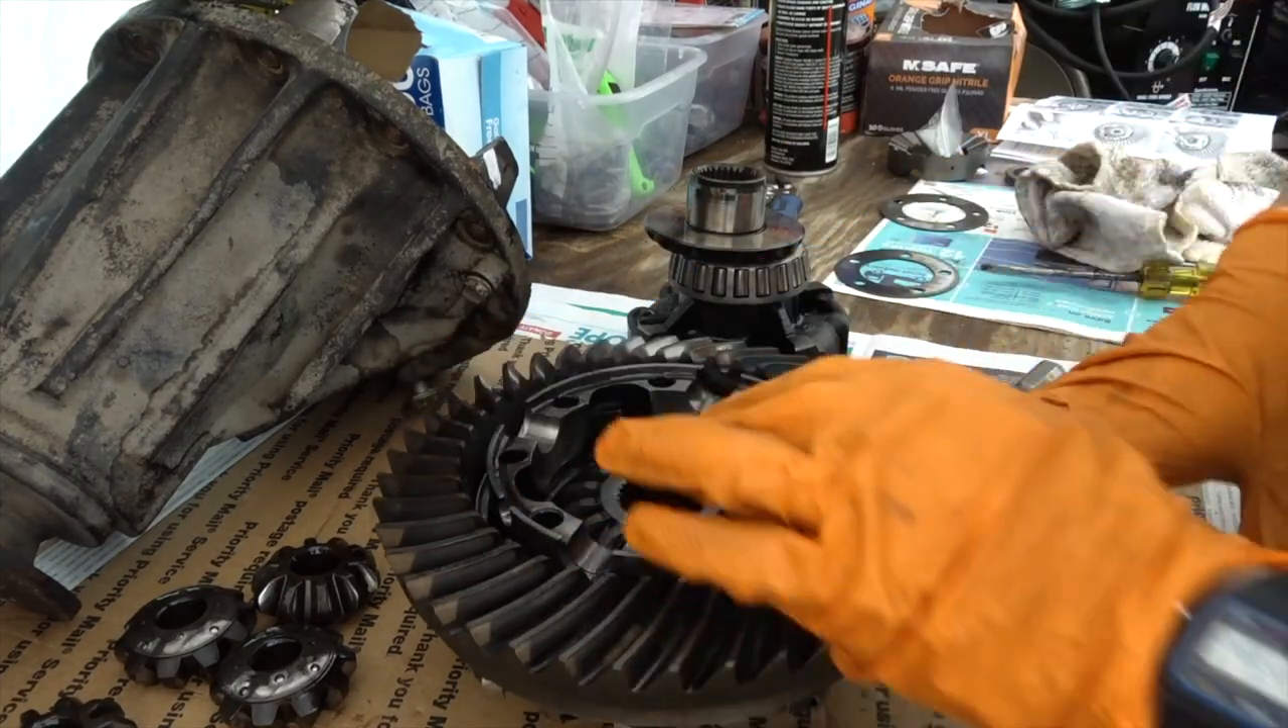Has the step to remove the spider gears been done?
Yes.